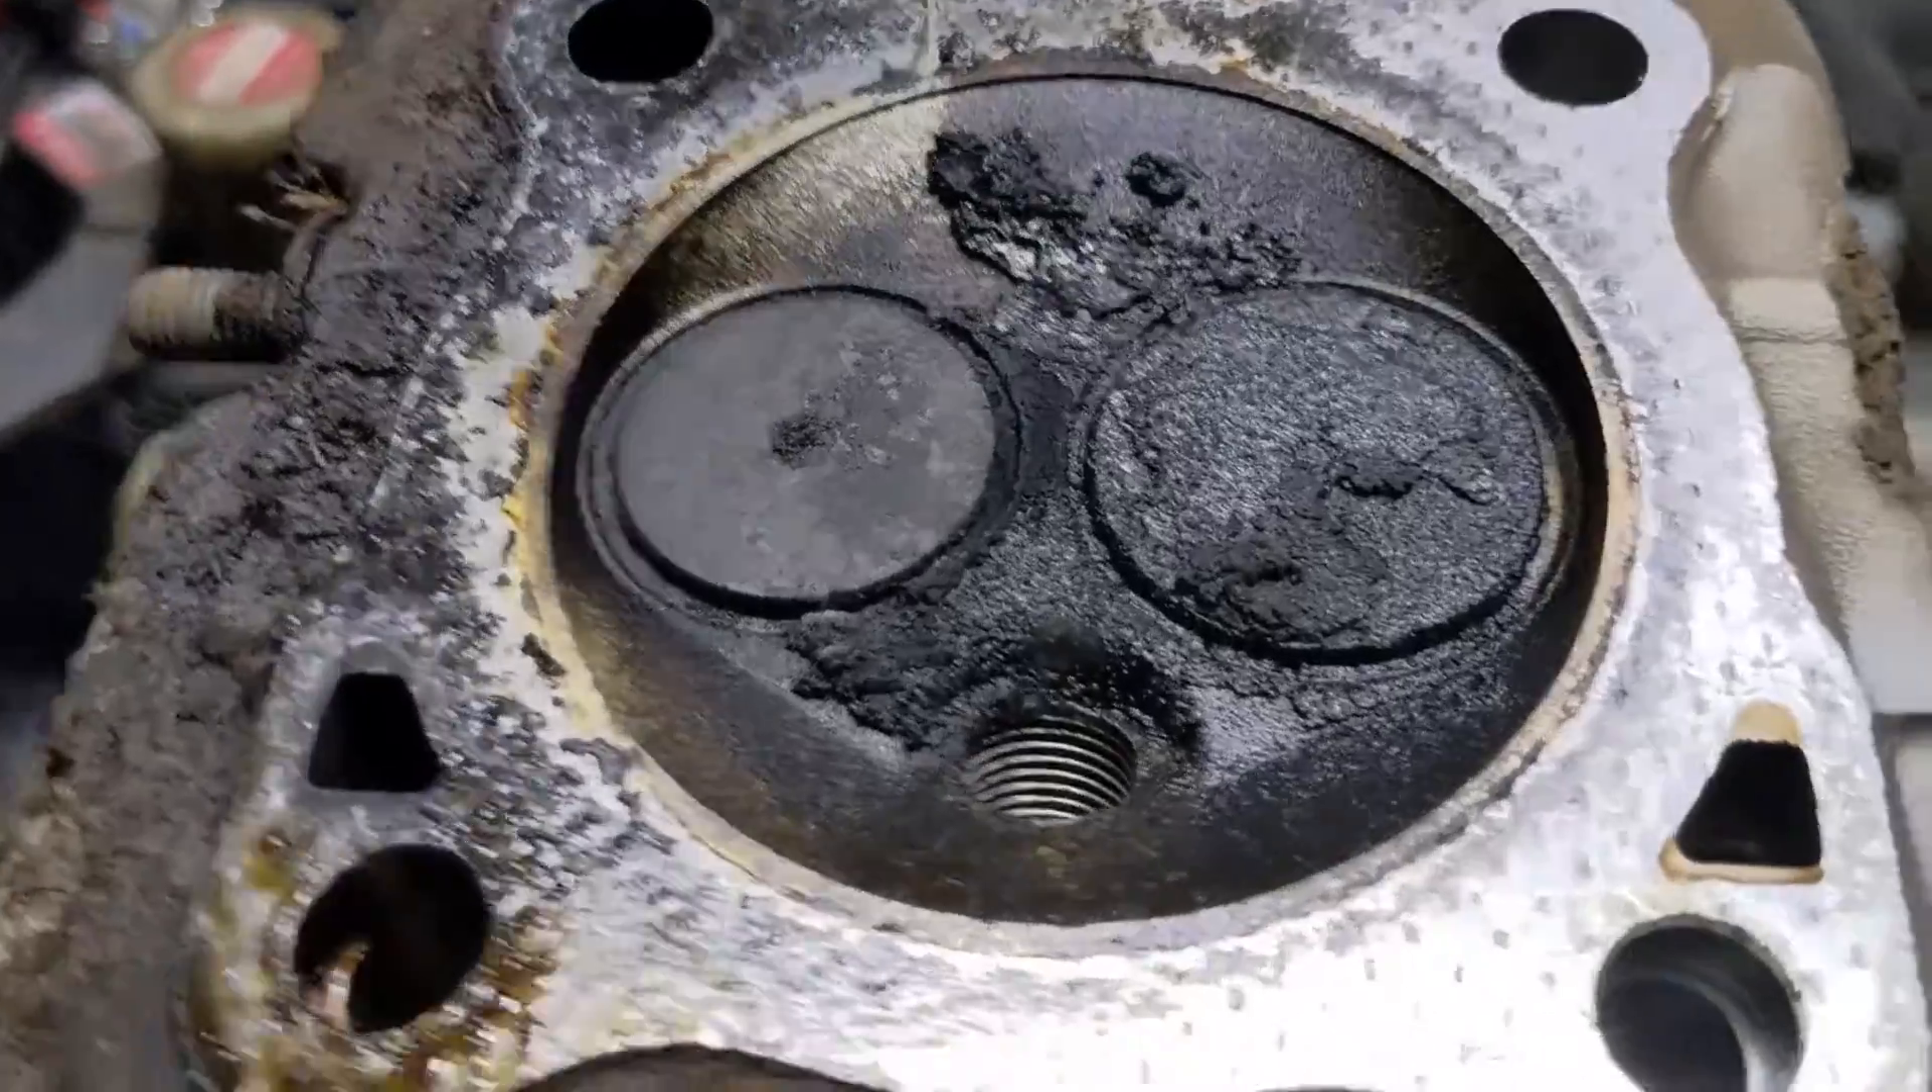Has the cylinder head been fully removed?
Yes.